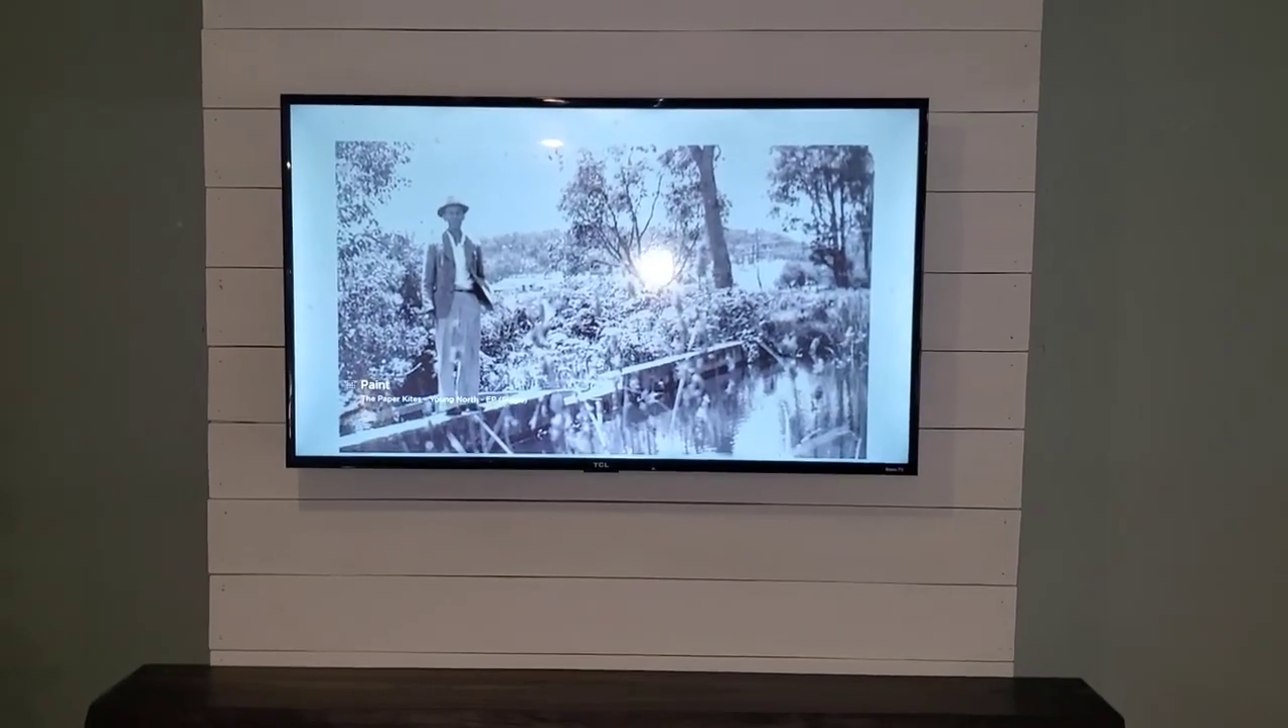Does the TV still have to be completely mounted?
No.